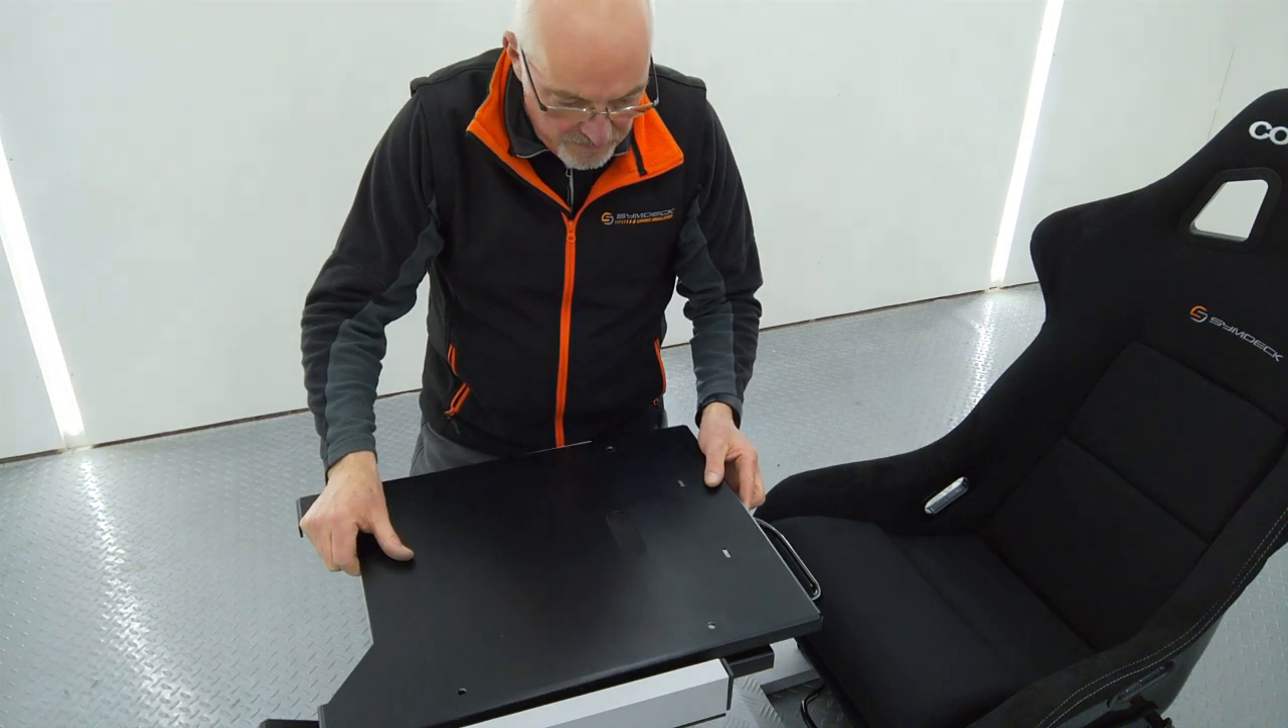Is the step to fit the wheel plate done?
No.